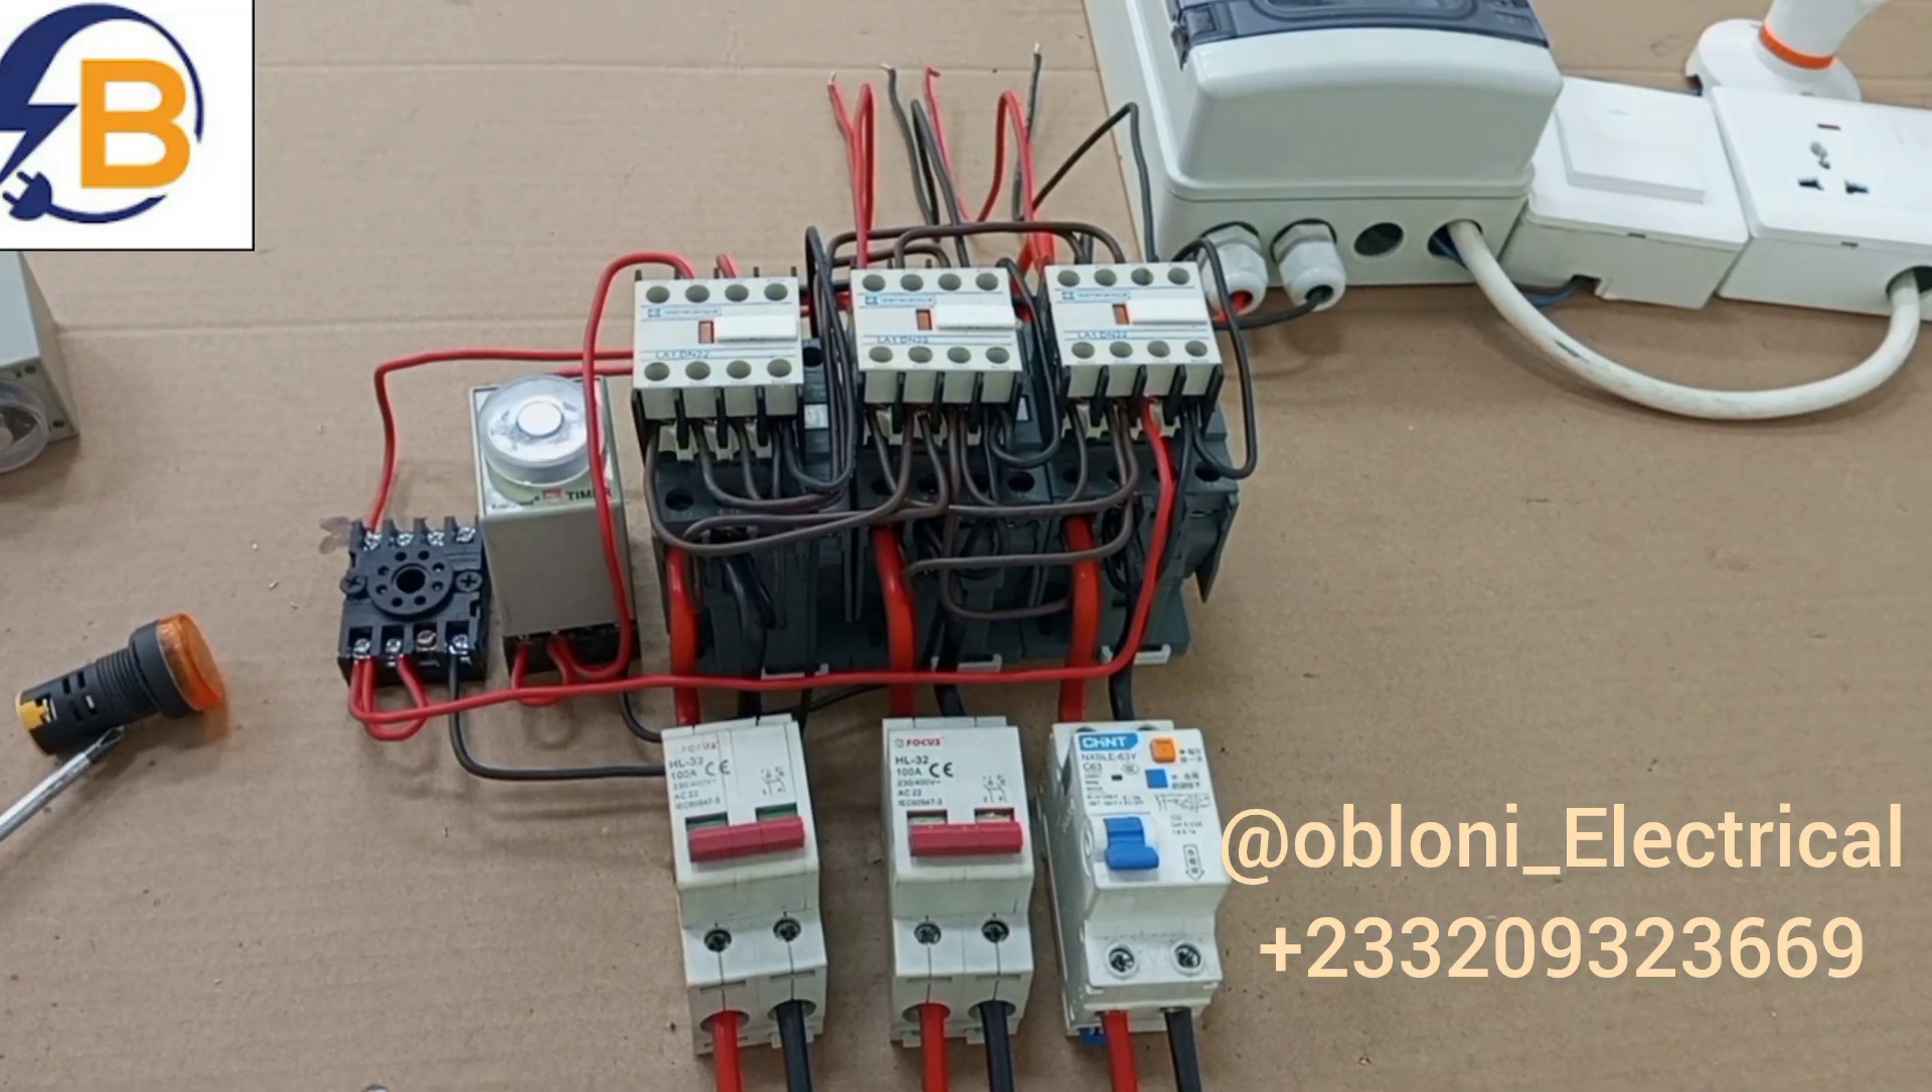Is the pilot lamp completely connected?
No.